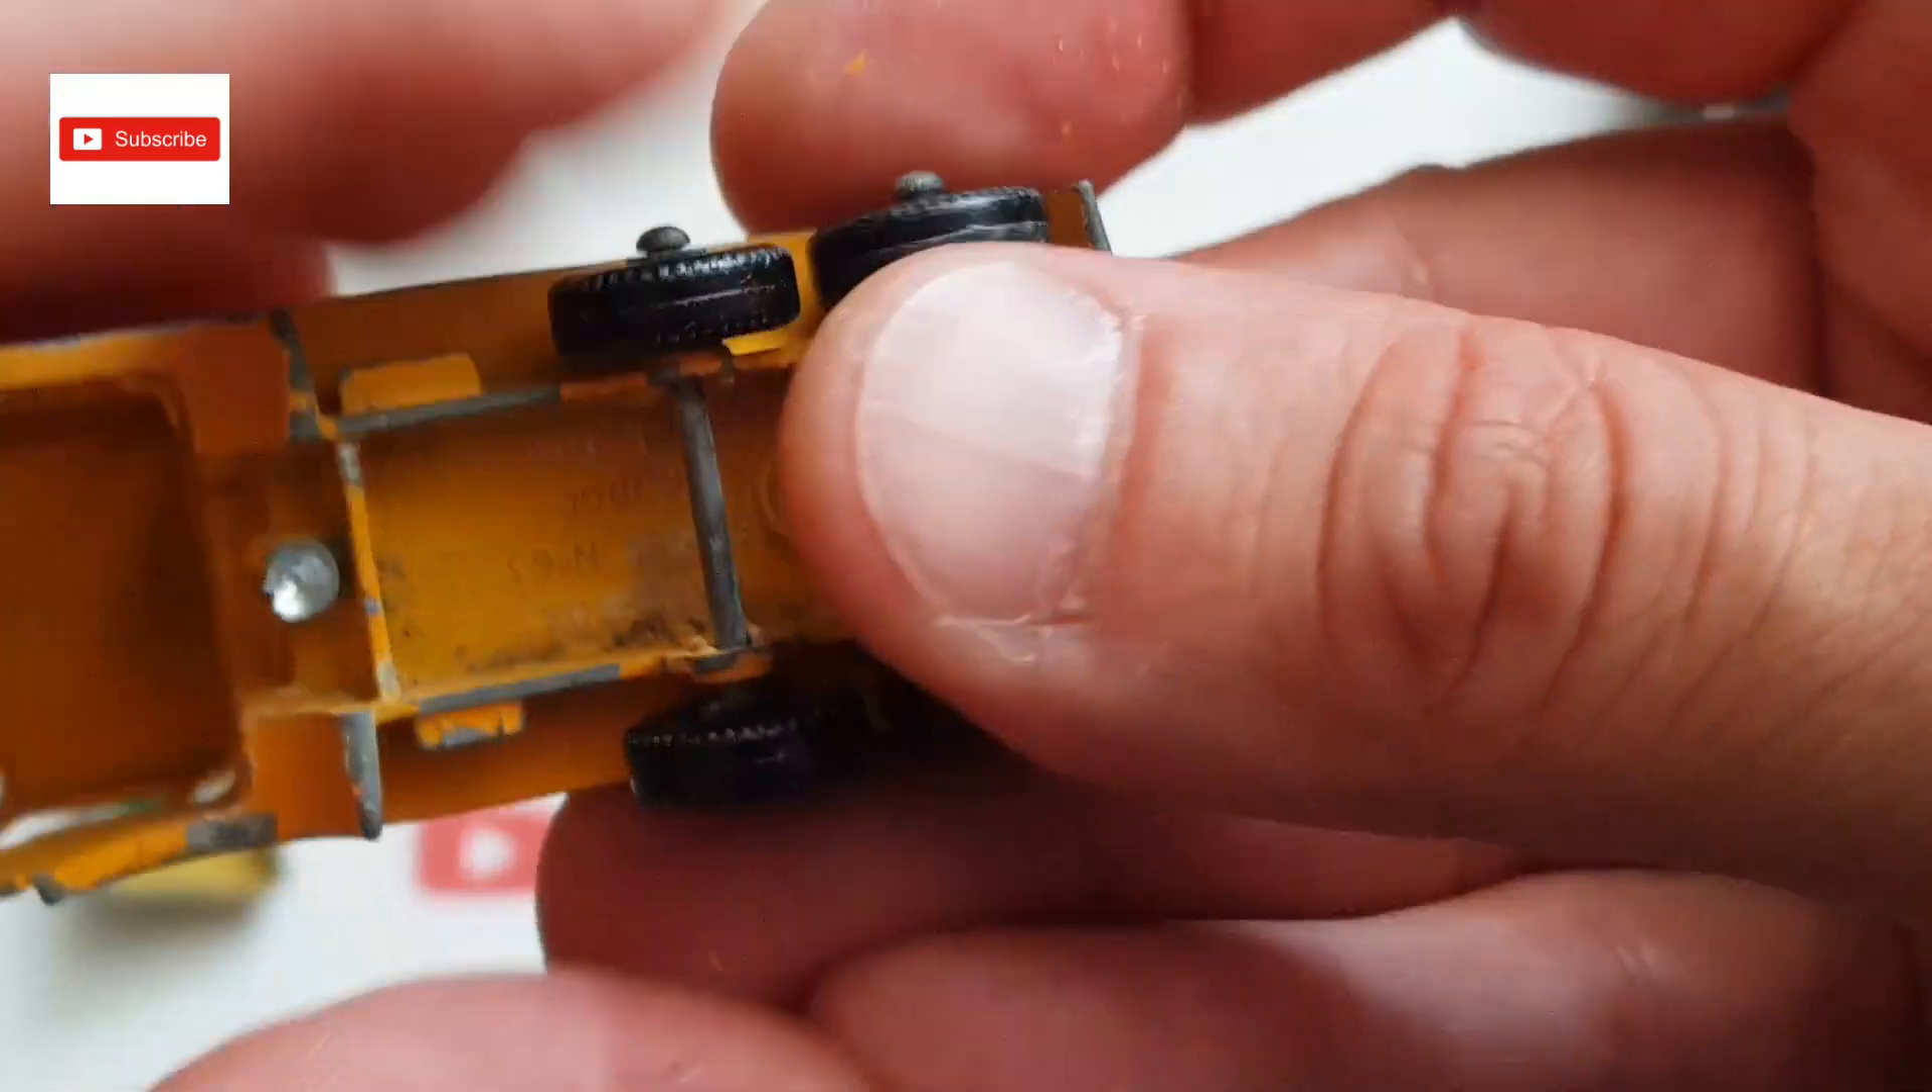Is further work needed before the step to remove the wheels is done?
Yes.